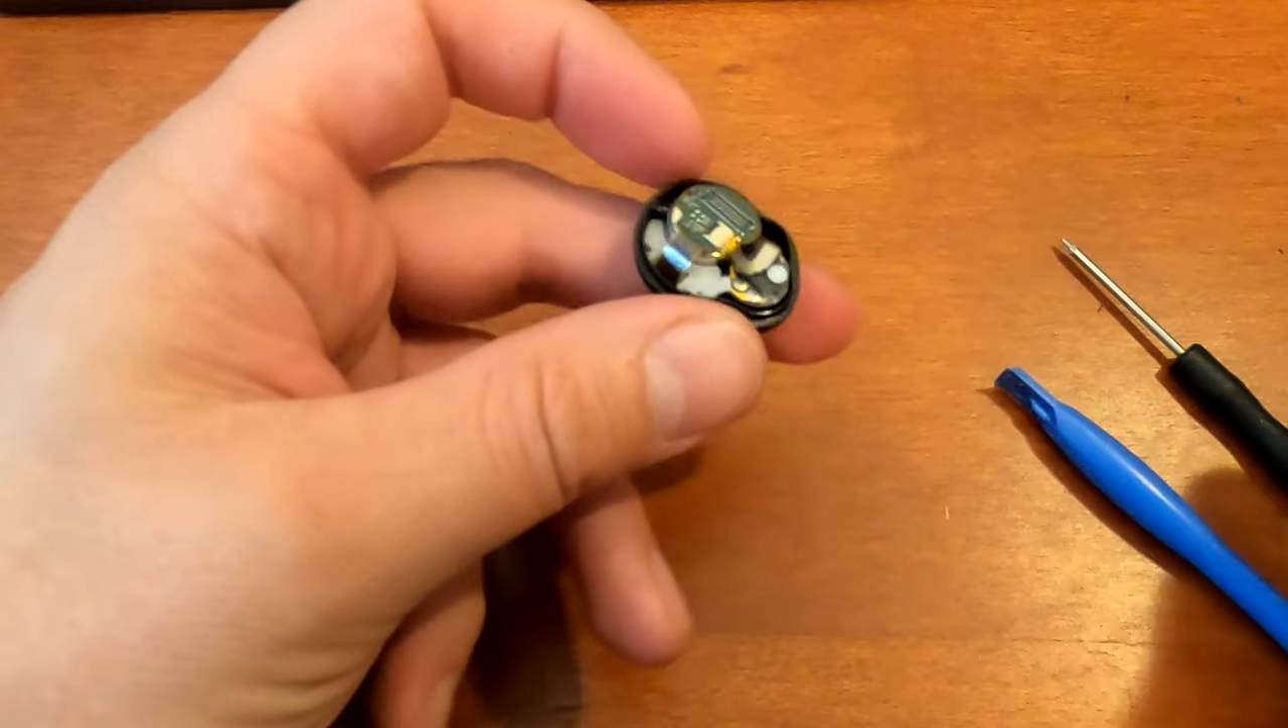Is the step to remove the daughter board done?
No.